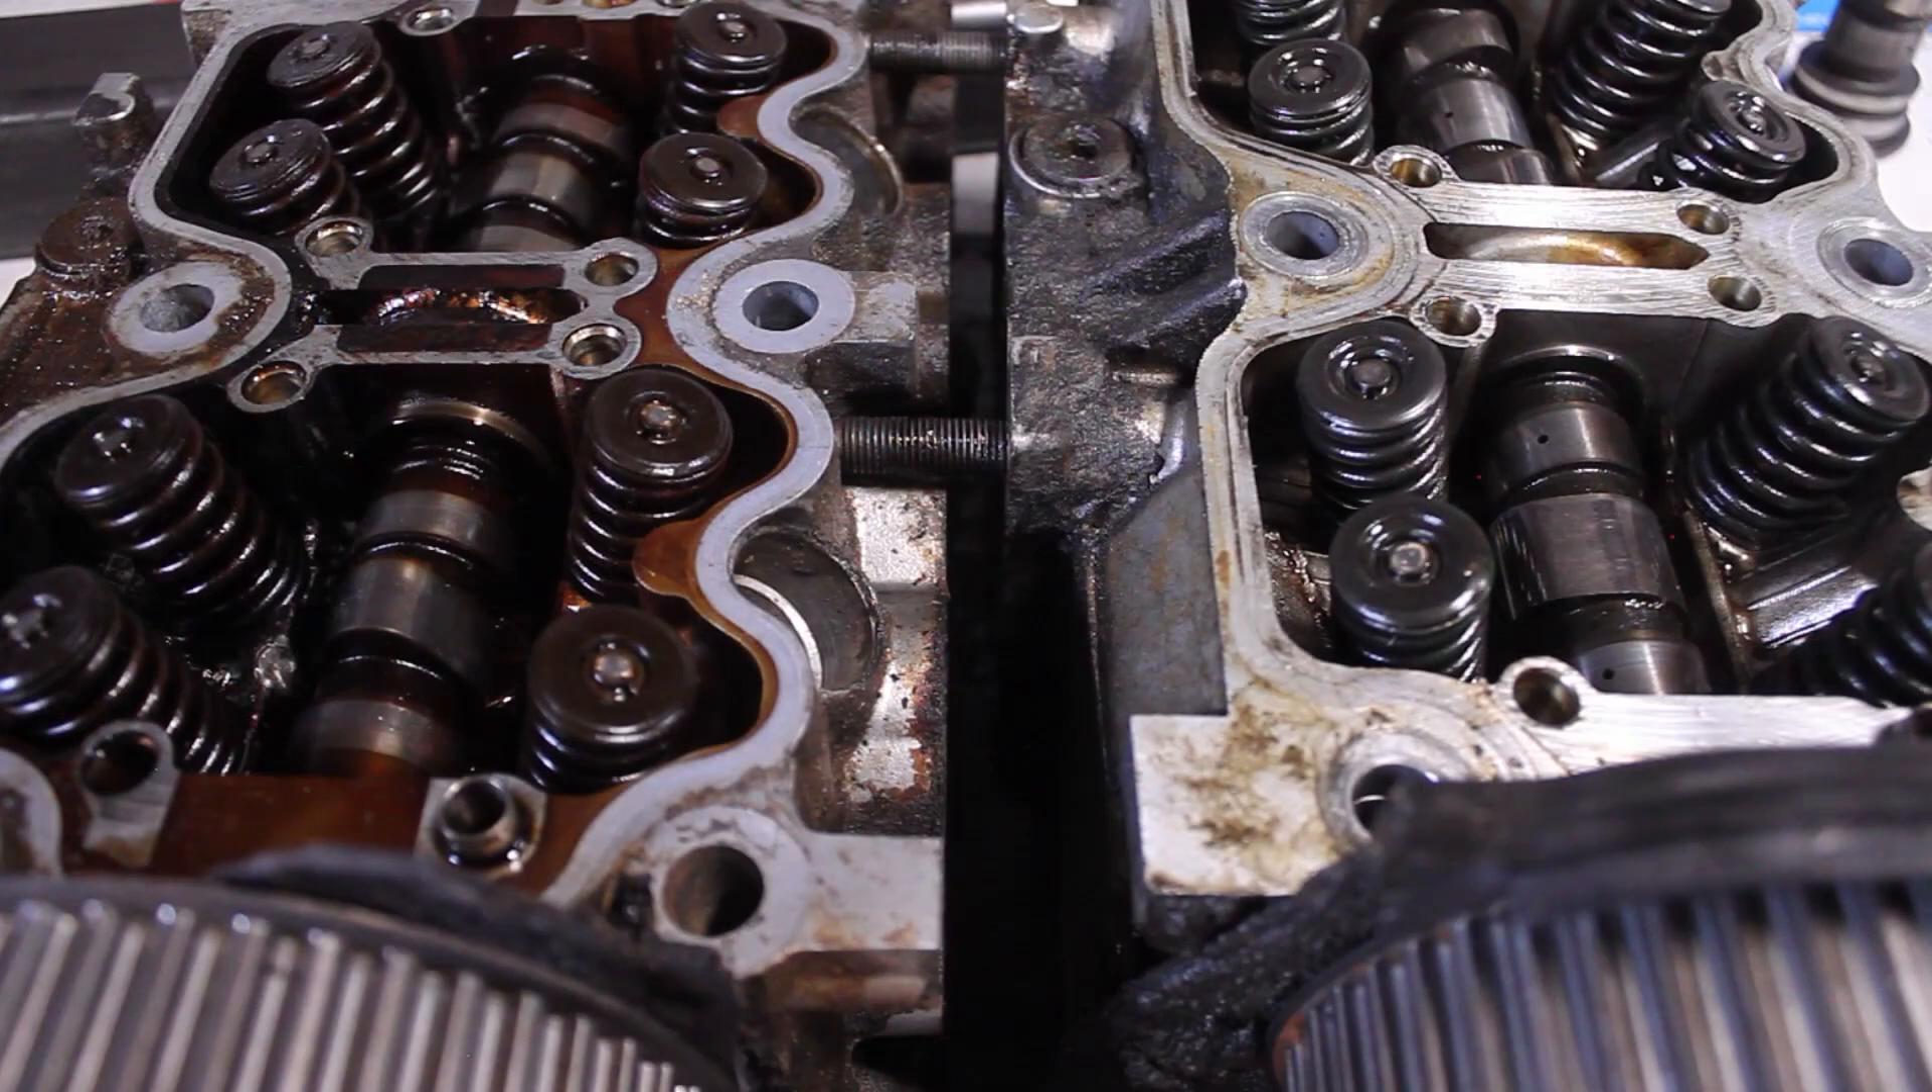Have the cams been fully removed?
No.